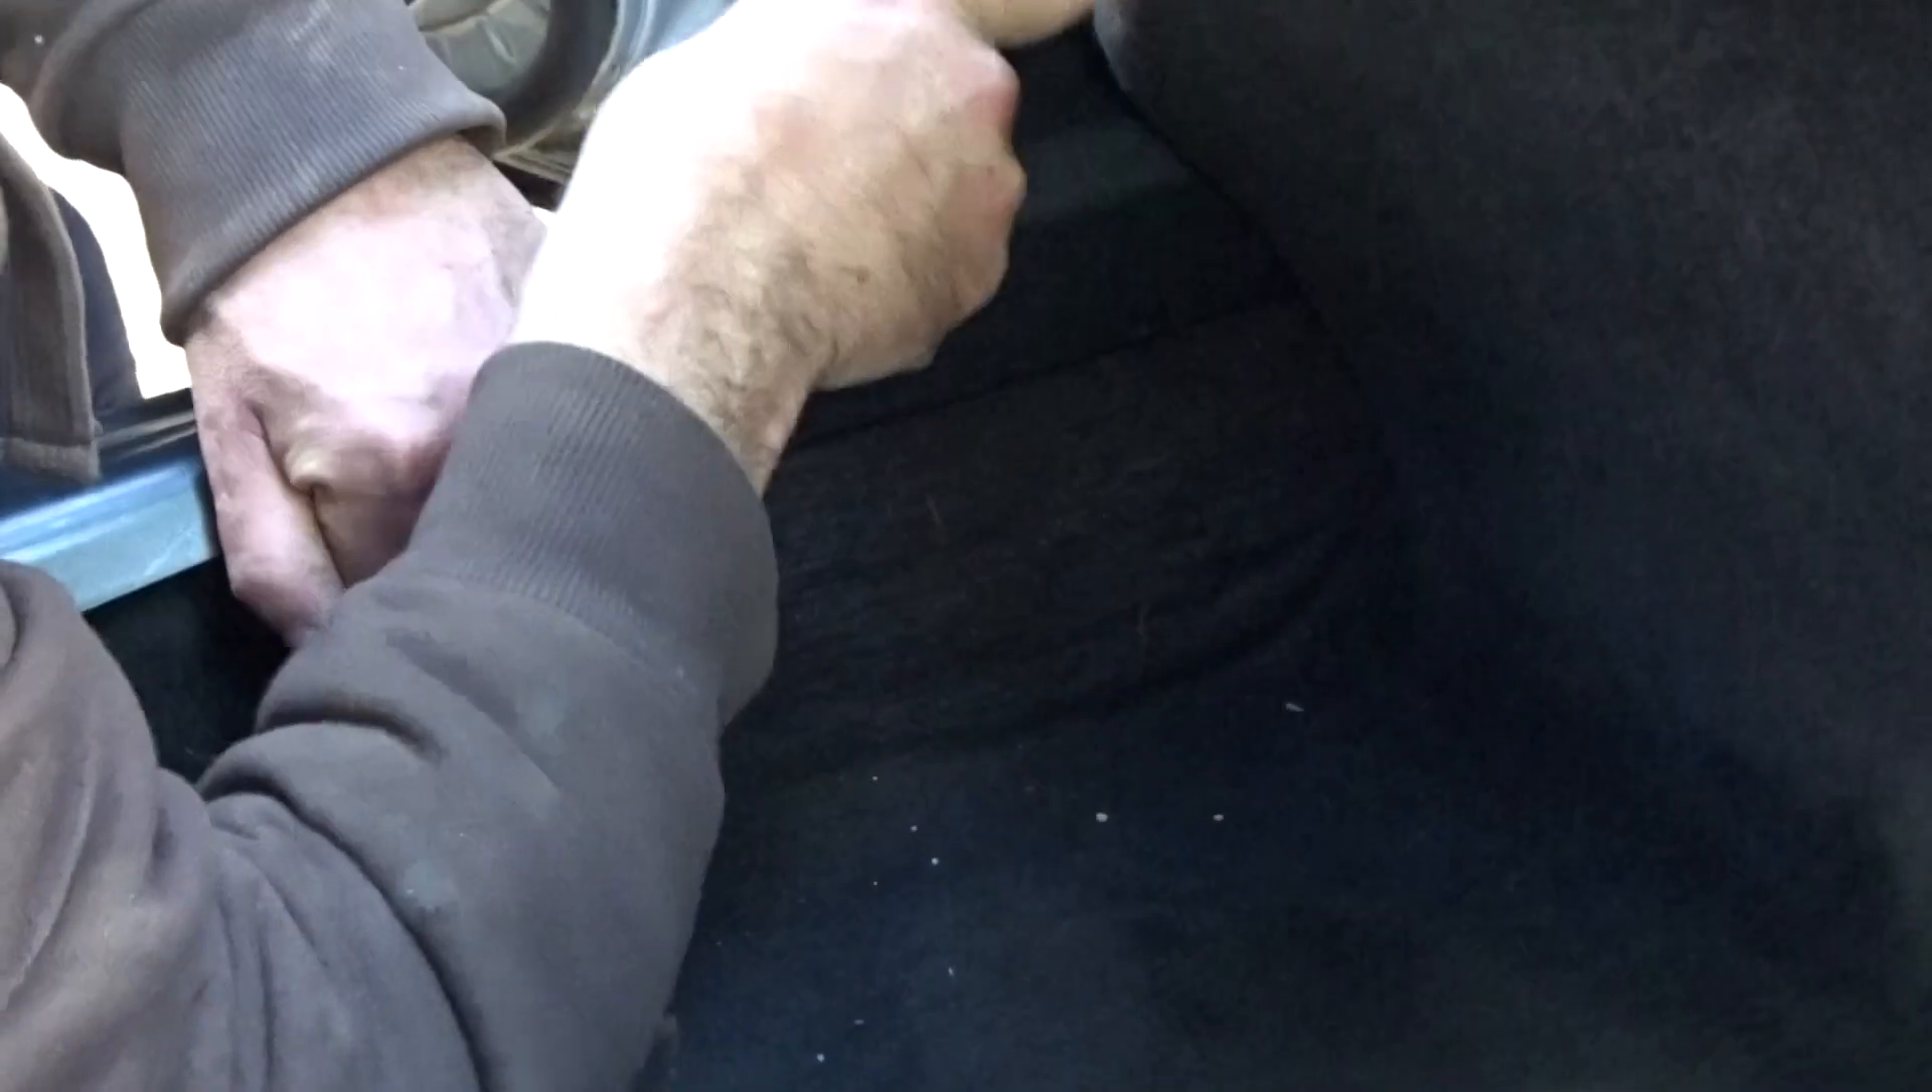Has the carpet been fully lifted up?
No.